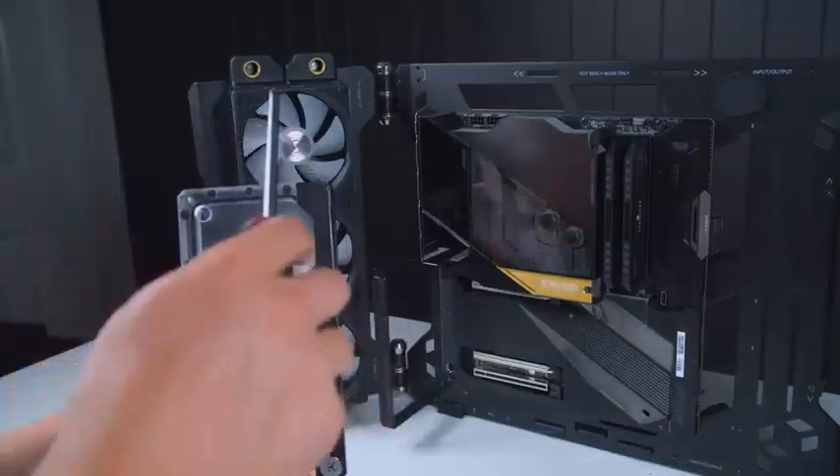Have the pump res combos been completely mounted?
No.